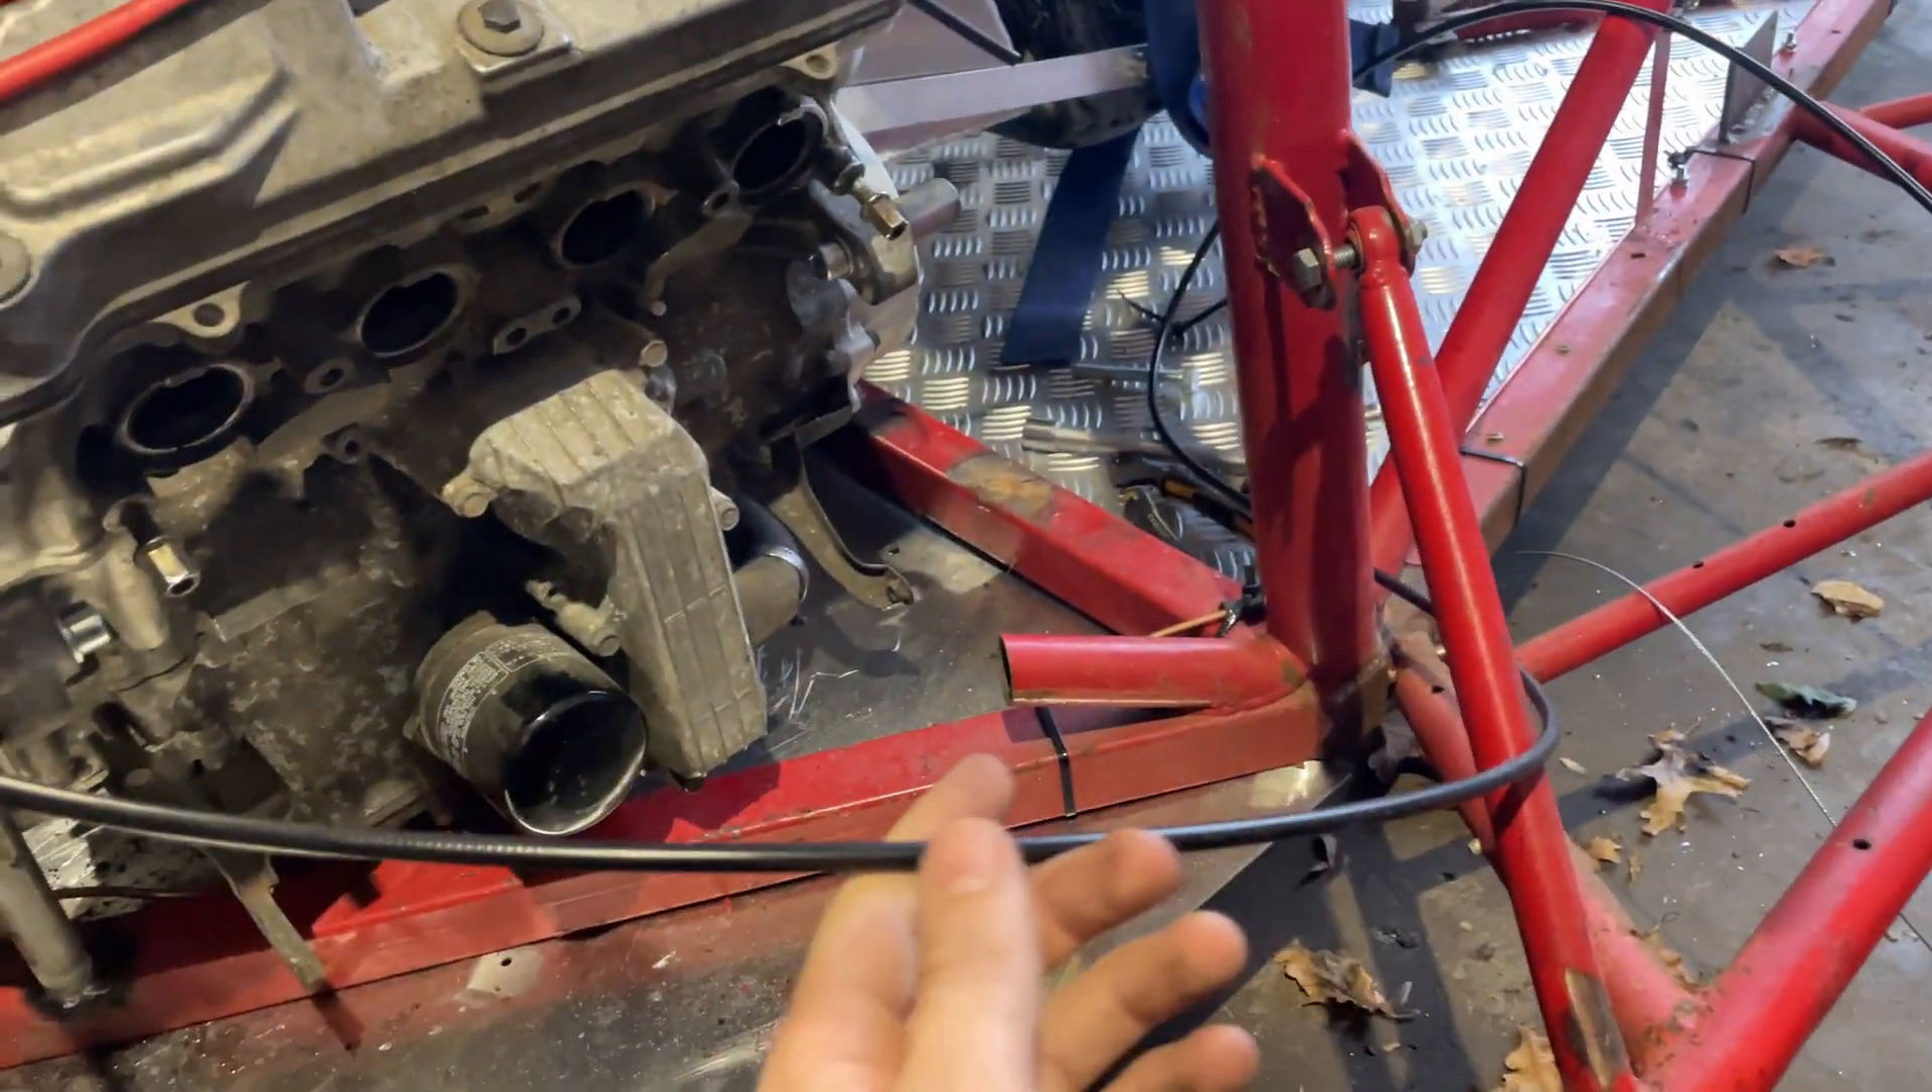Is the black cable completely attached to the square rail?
No.